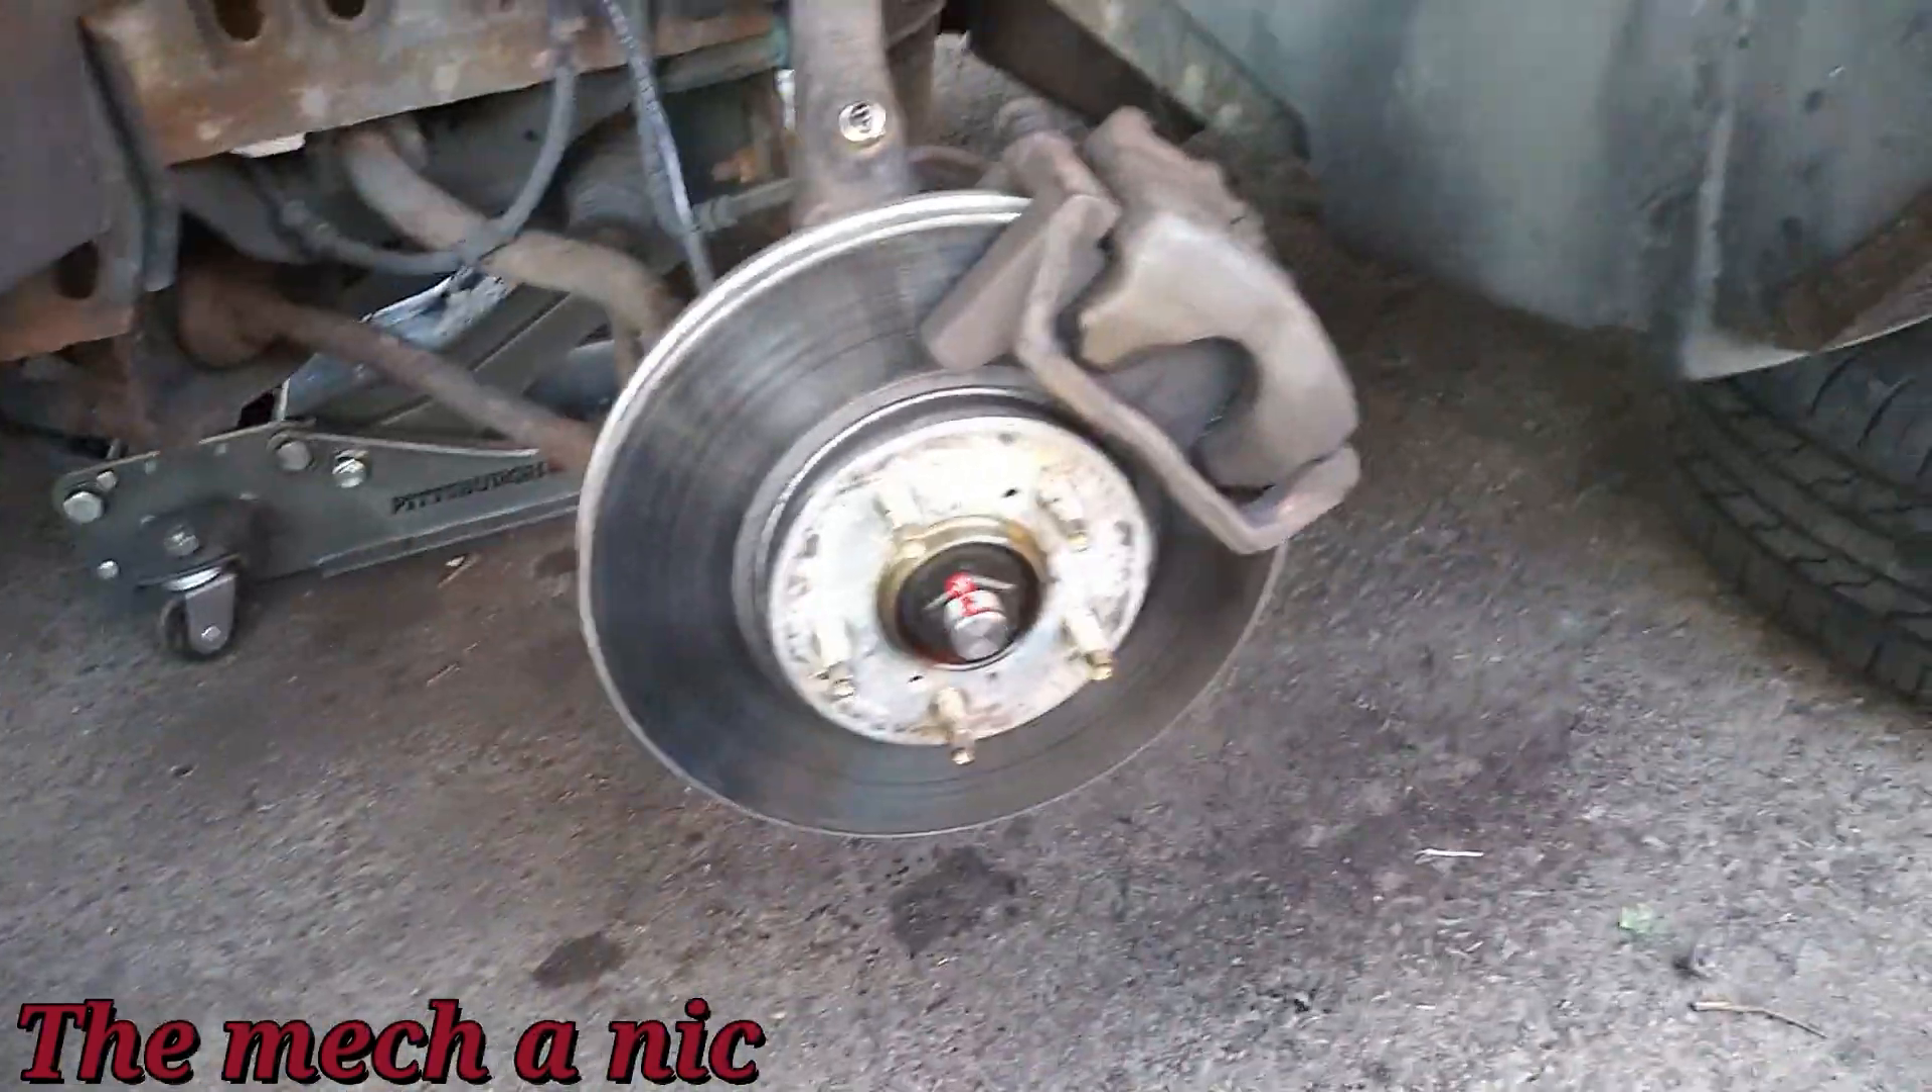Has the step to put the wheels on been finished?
No.